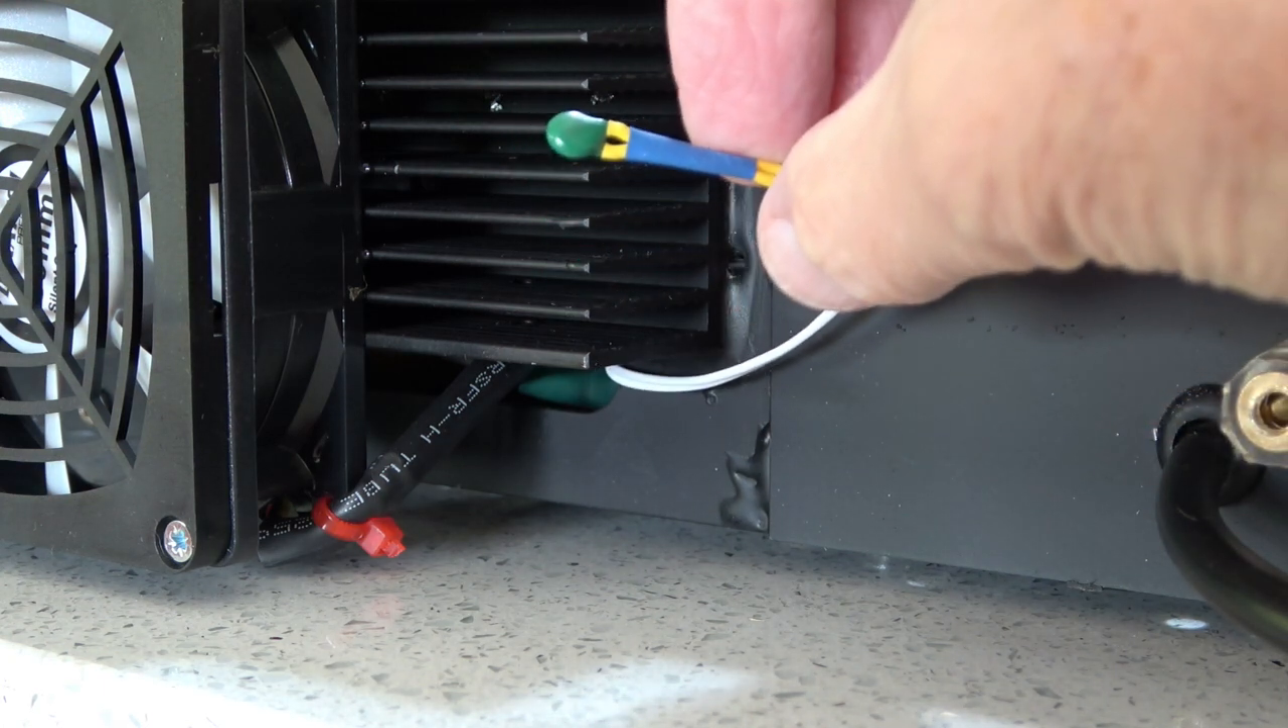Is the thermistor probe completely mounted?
No.